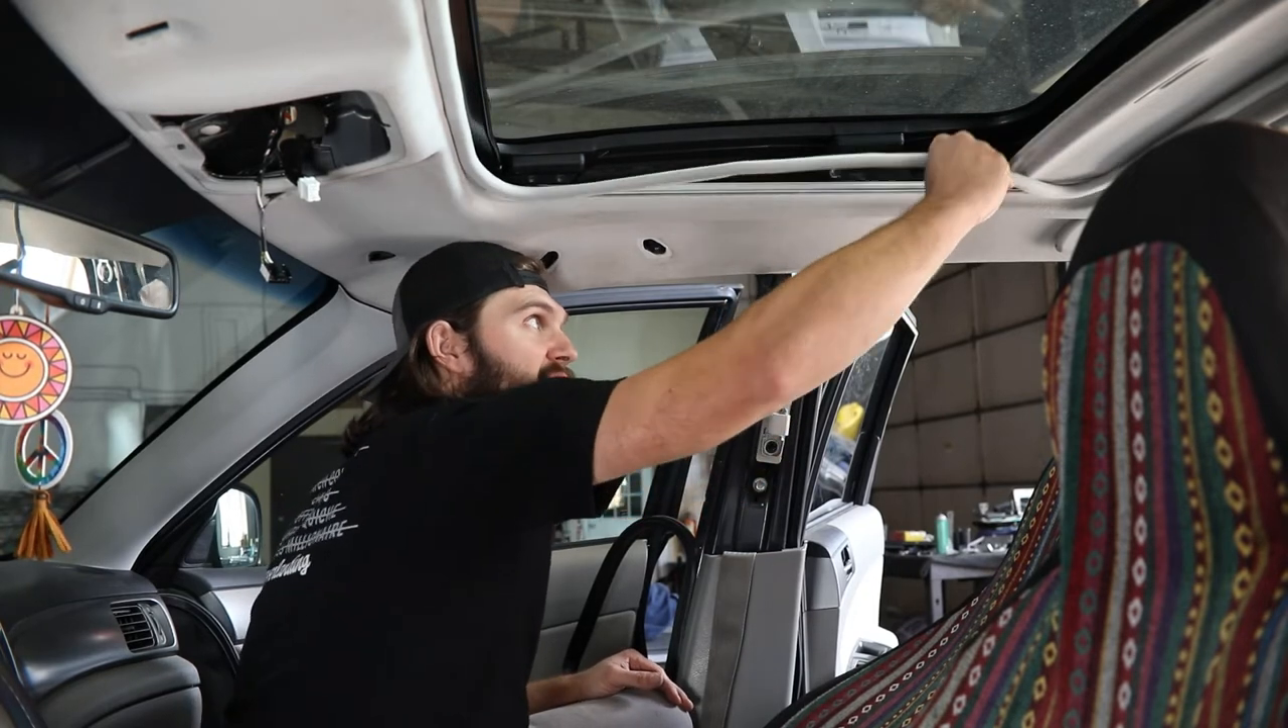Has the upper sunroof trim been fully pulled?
No.